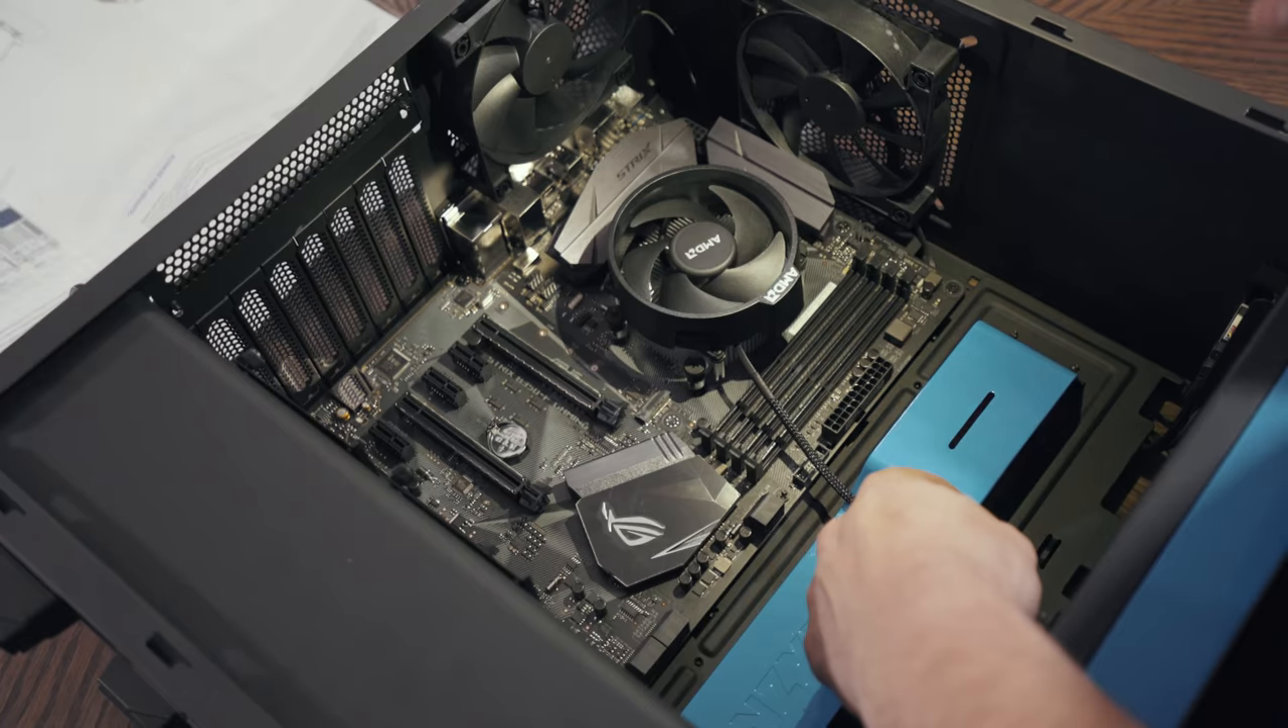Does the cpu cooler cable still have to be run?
Yes.